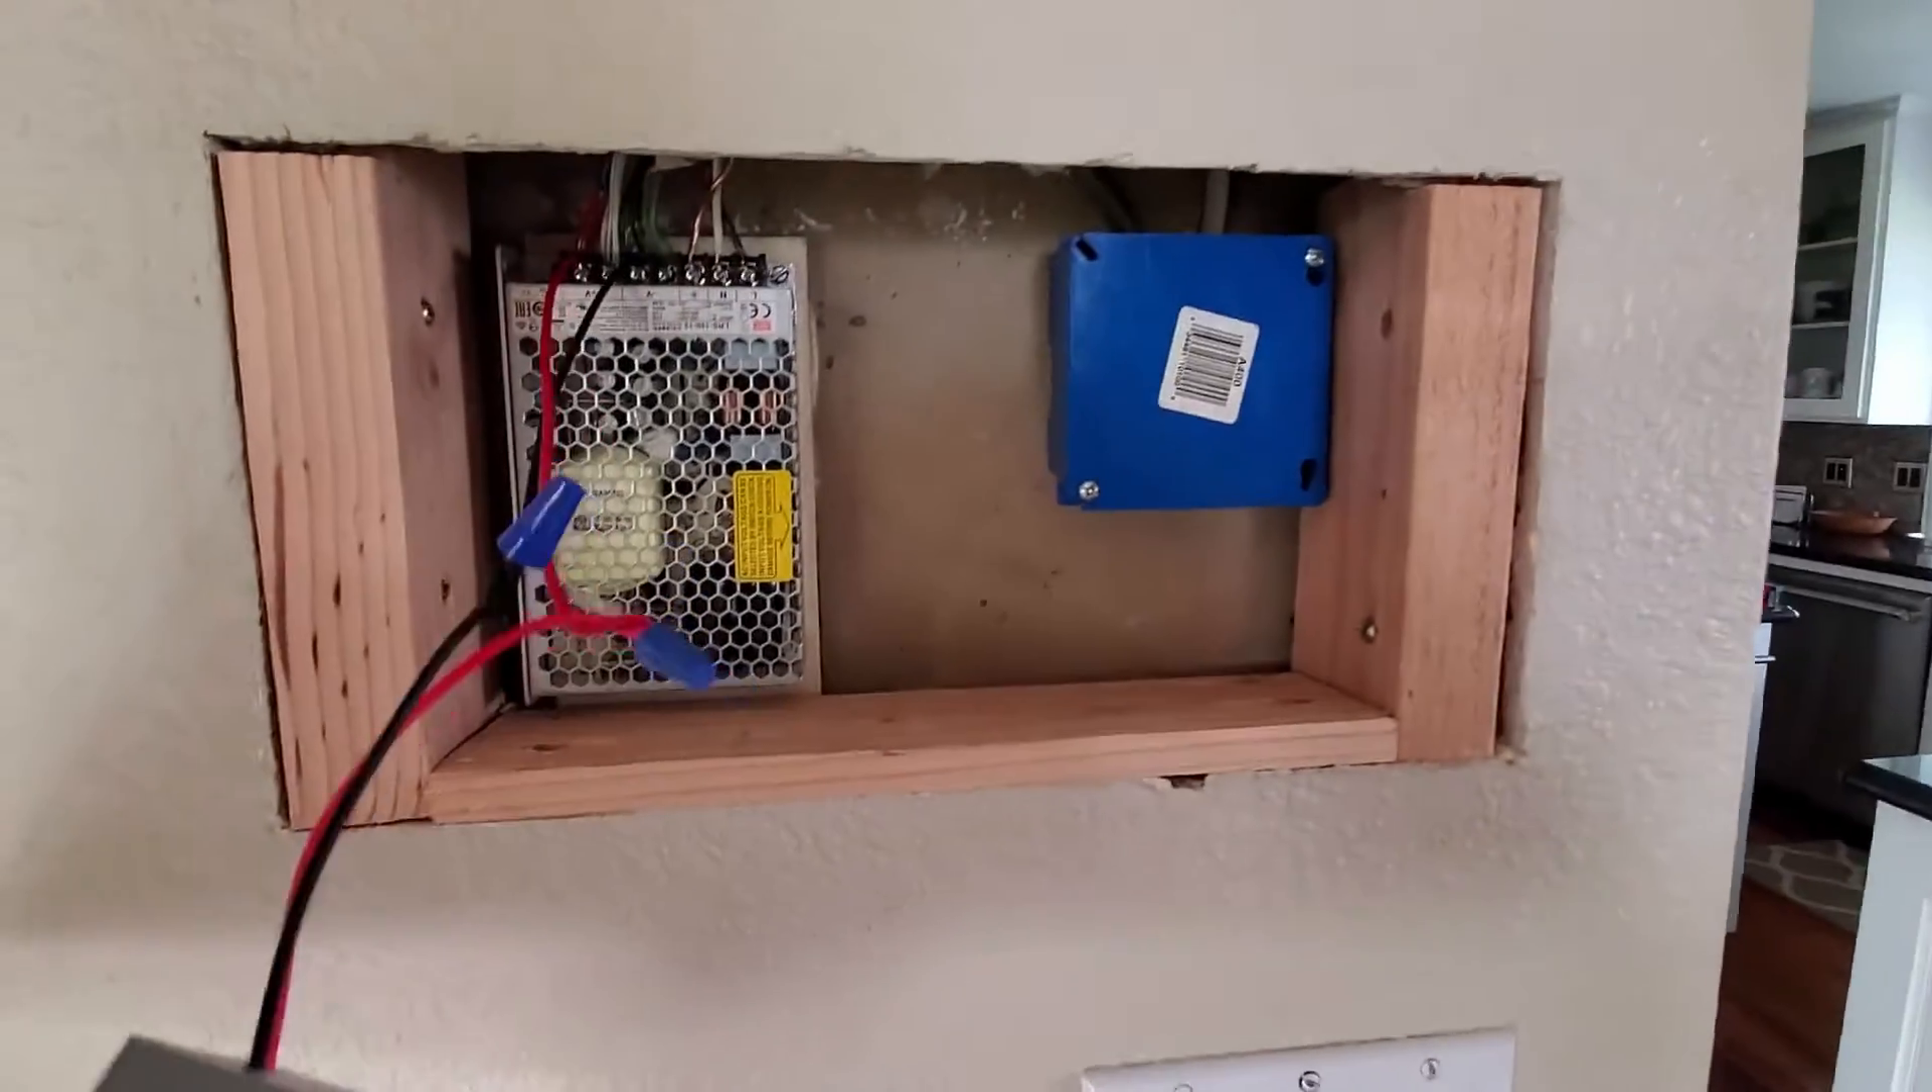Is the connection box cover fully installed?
Yes.